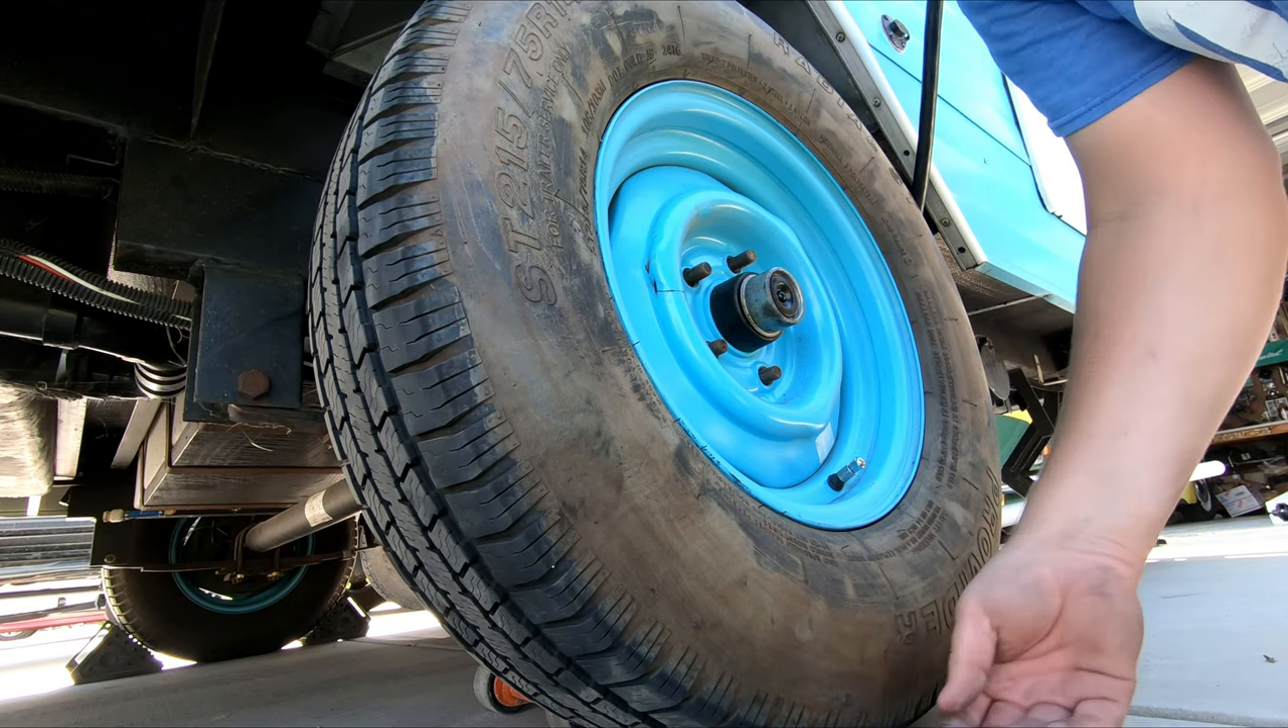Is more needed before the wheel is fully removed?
Yes.